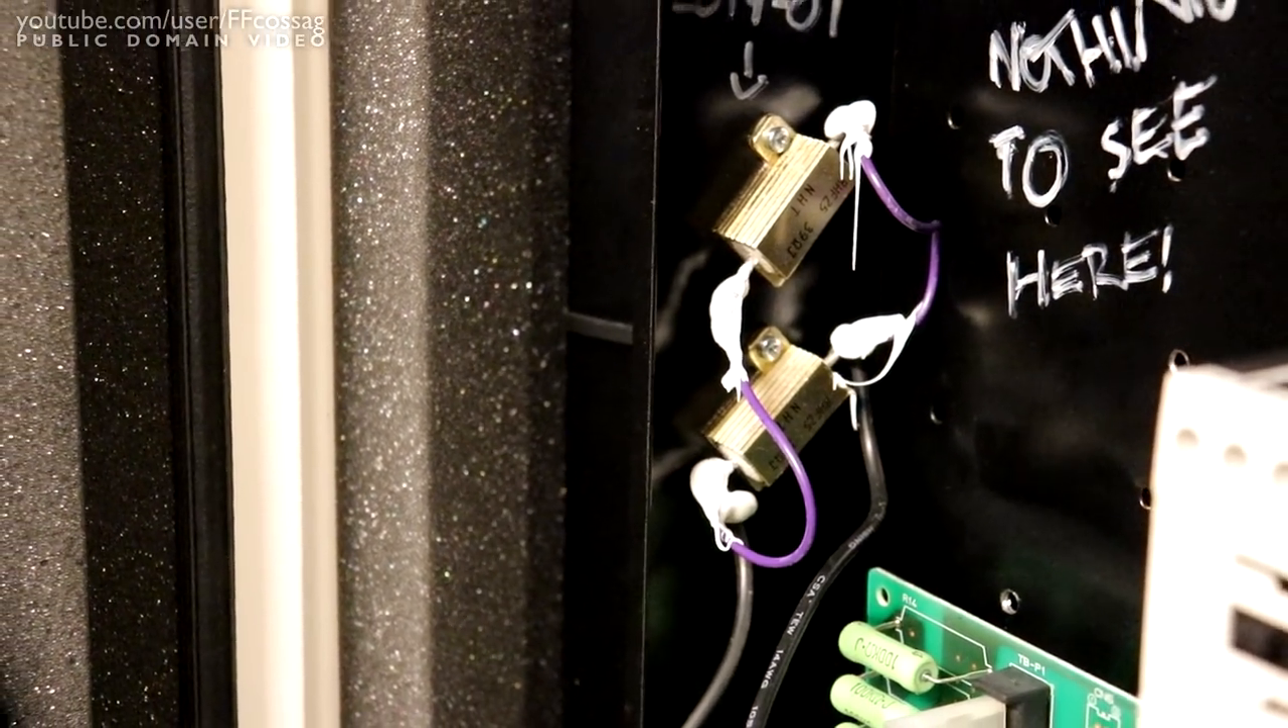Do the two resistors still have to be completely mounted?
No.